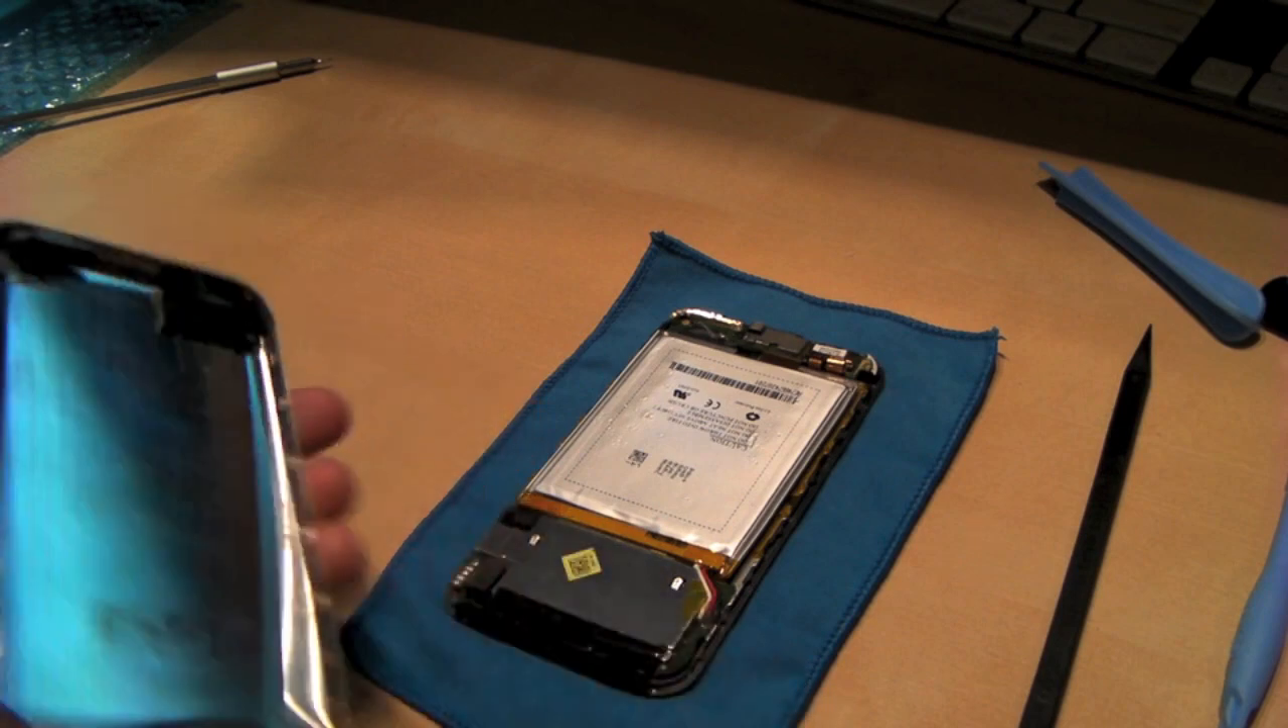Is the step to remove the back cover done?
Yes.